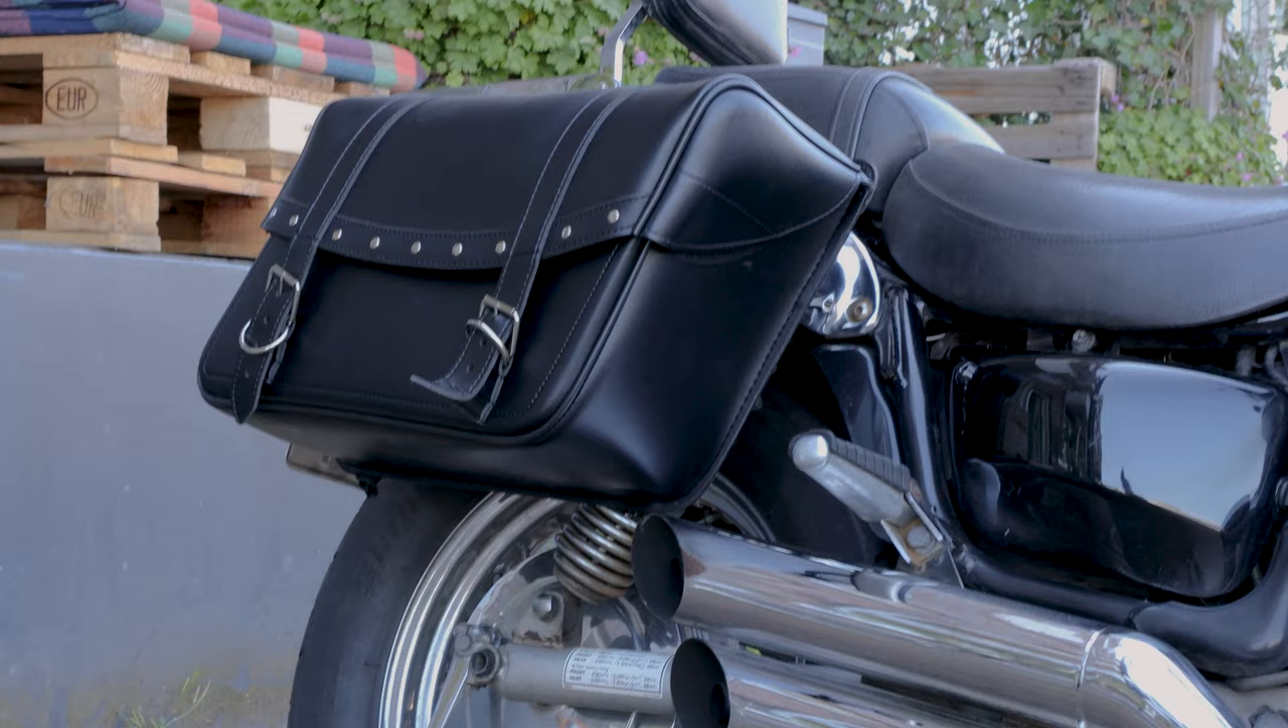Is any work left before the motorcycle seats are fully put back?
No.